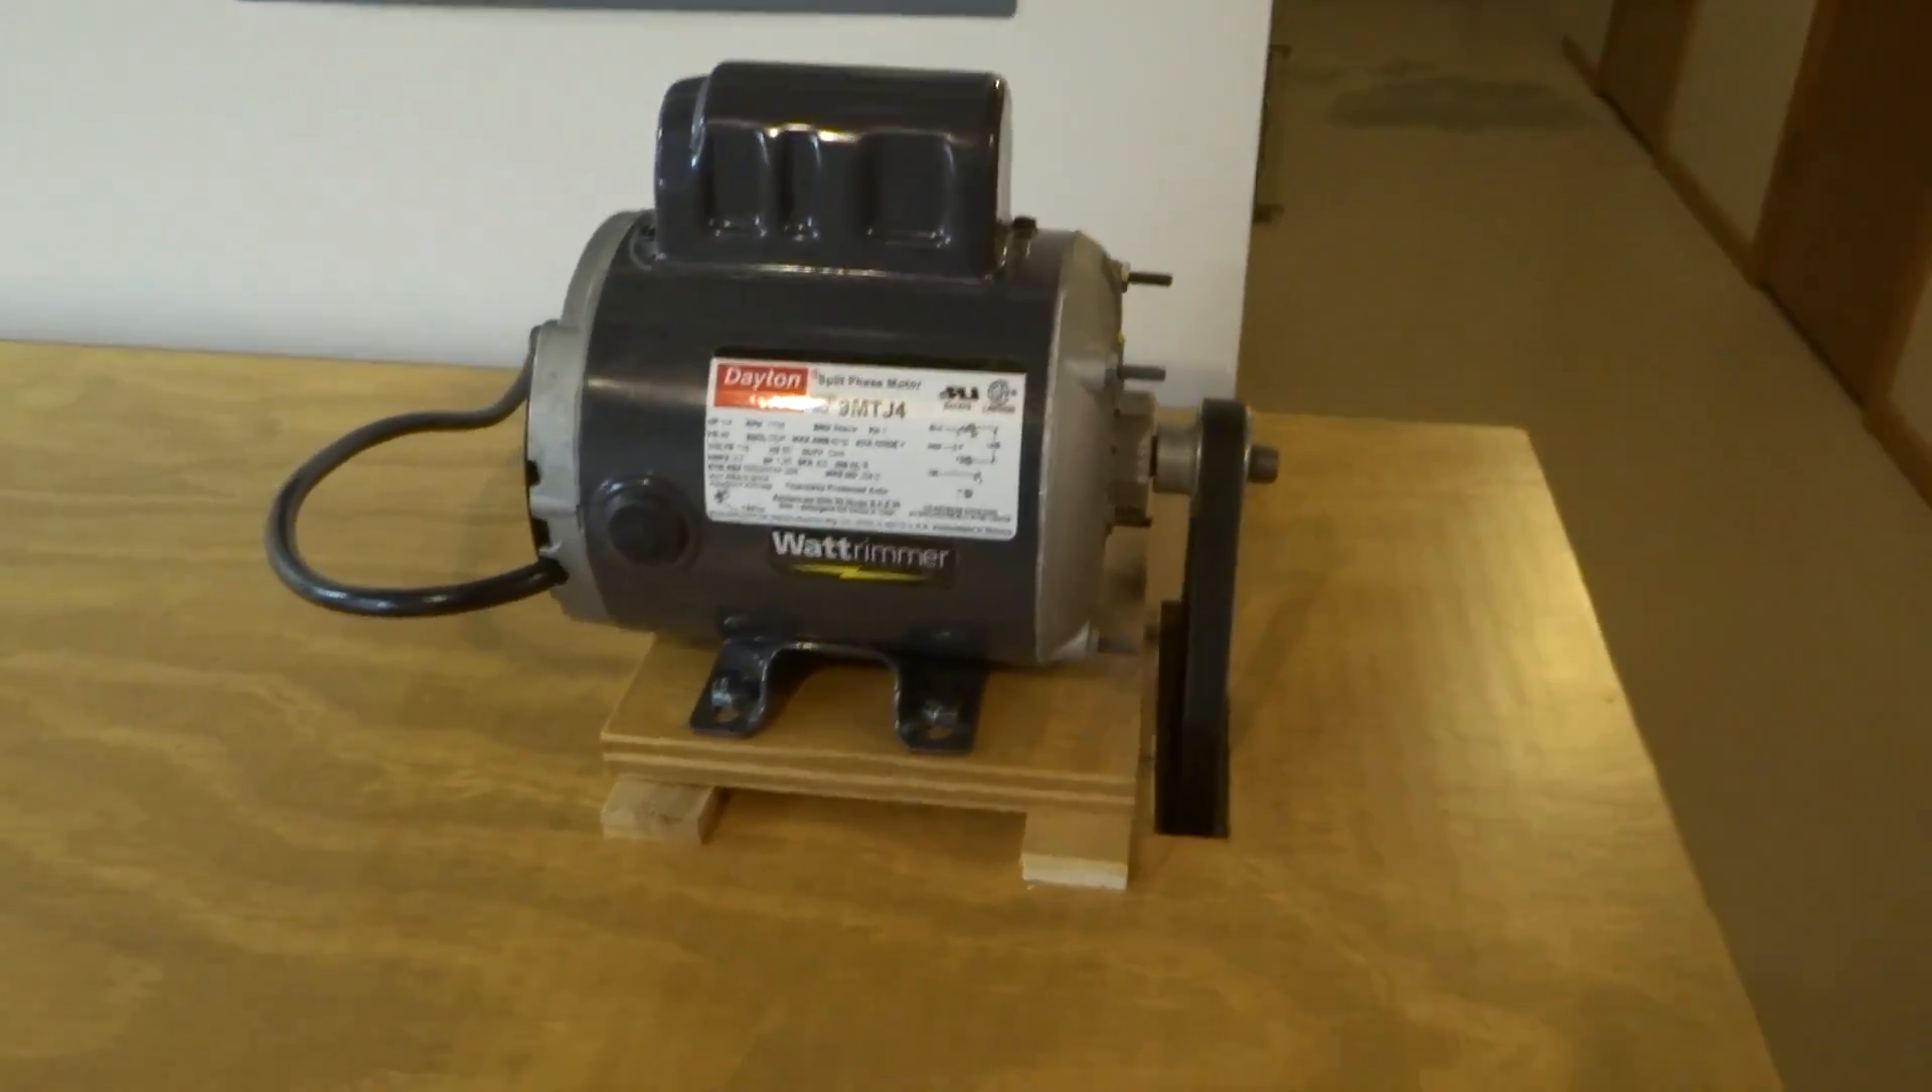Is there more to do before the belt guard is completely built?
Yes.